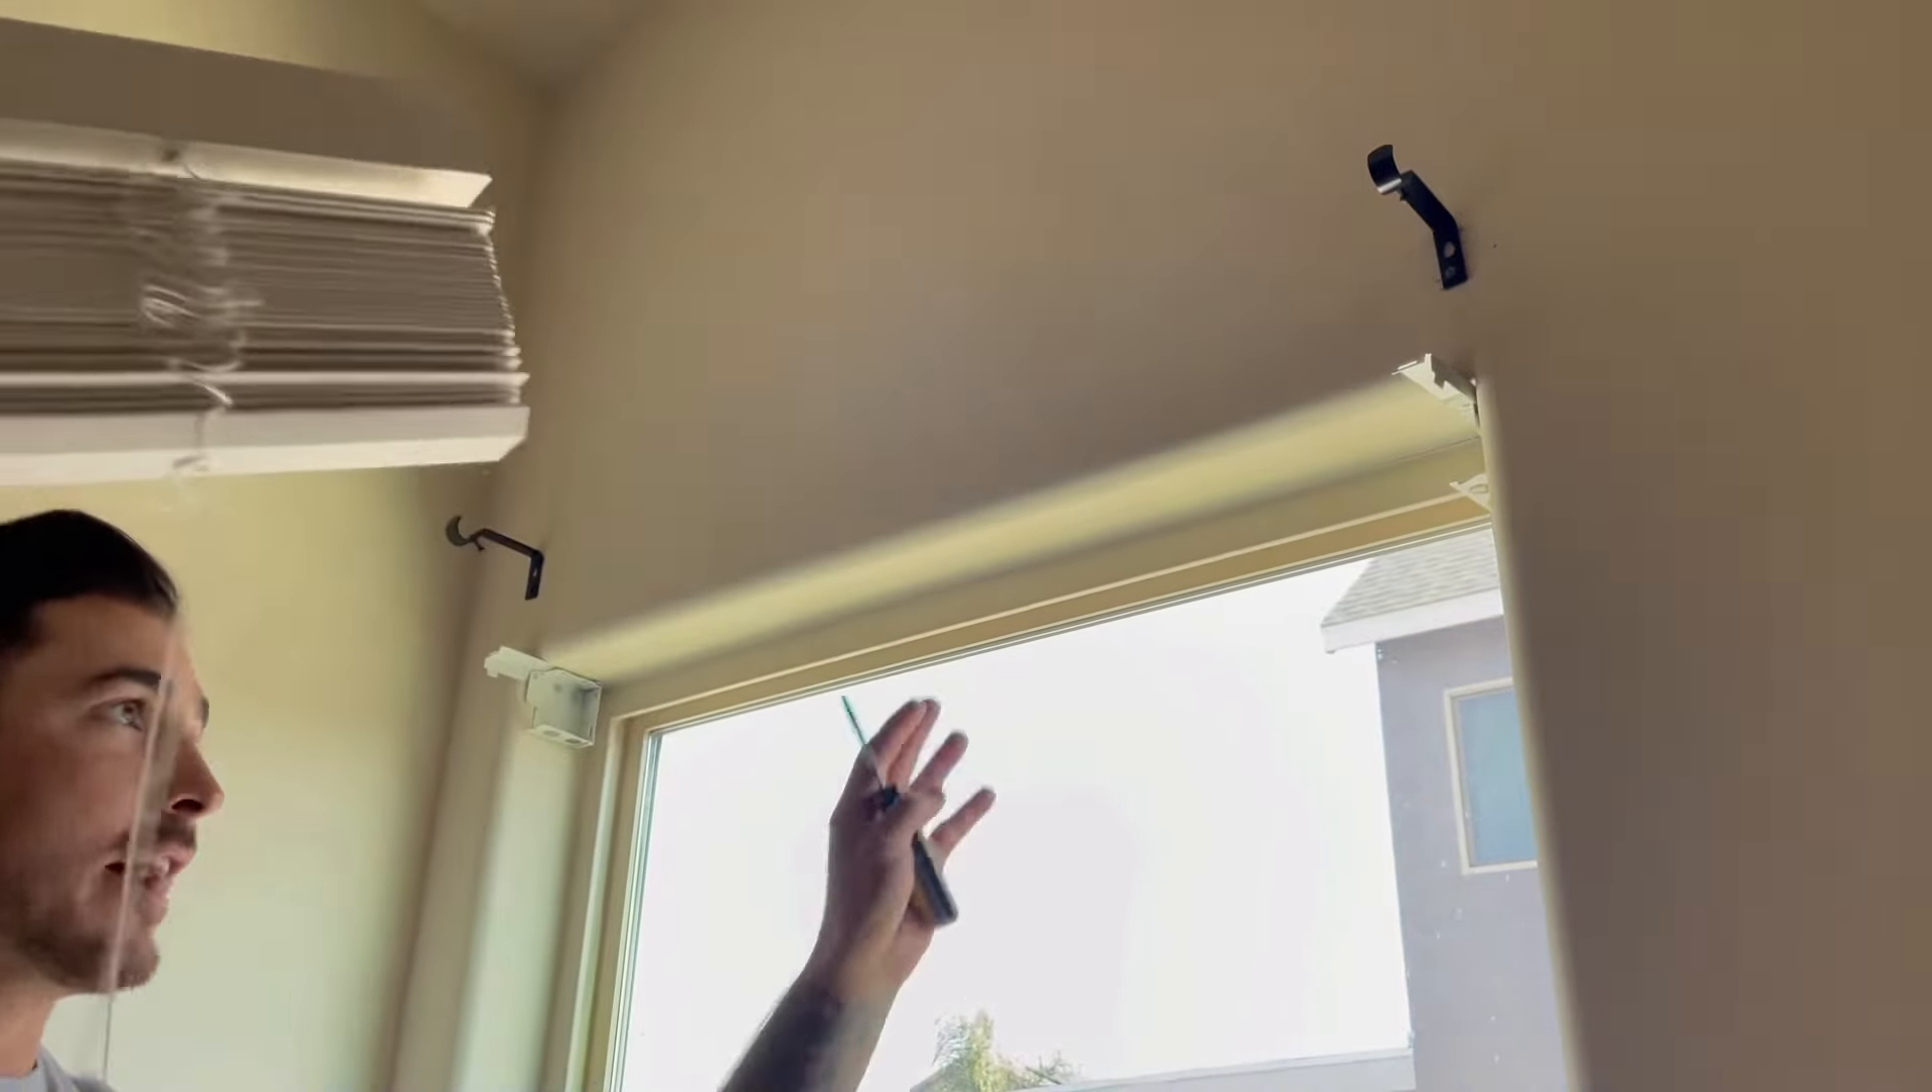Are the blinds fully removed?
Yes.